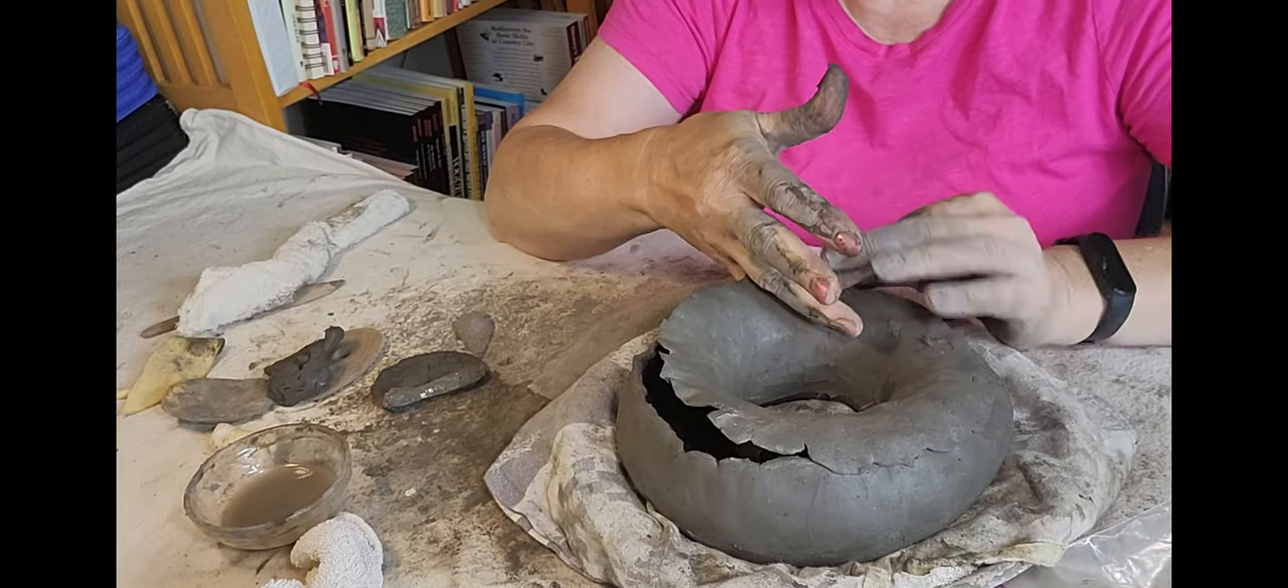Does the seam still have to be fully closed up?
Yes.